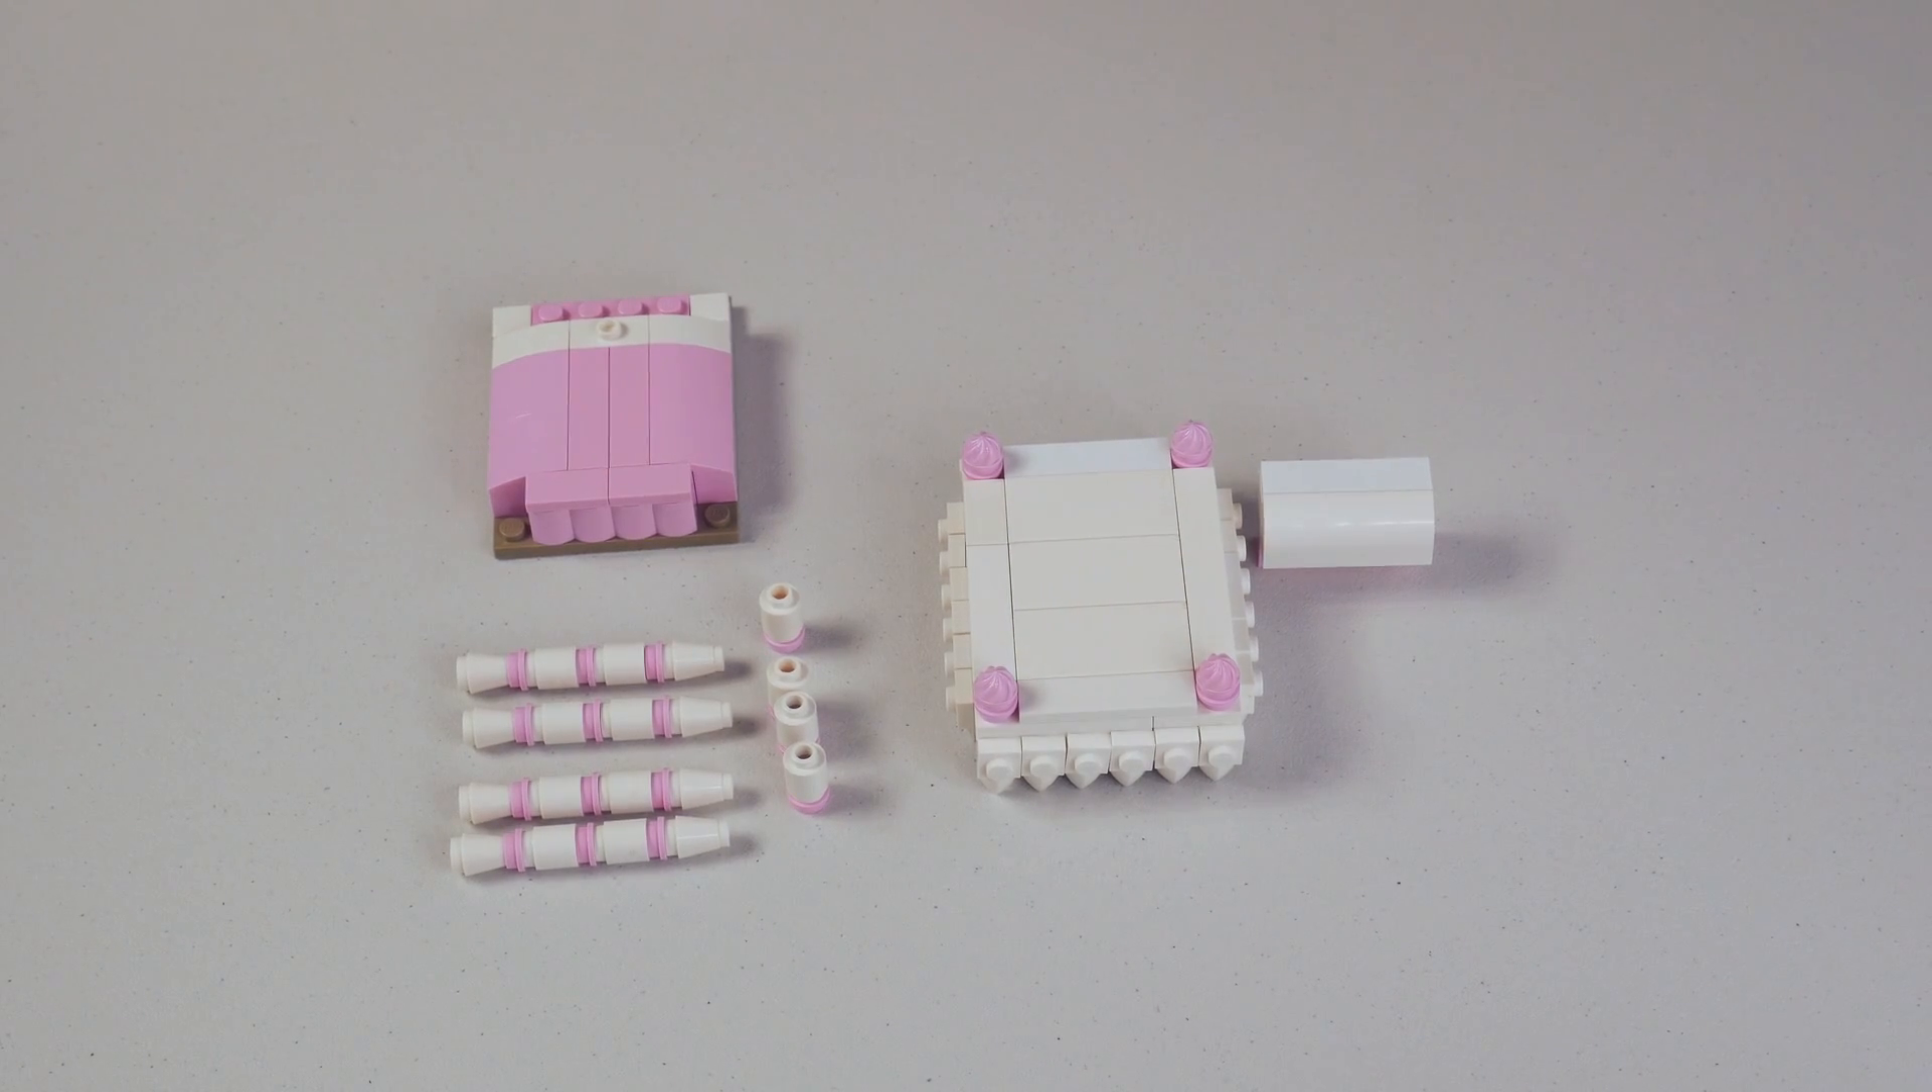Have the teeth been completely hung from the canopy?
Yes.